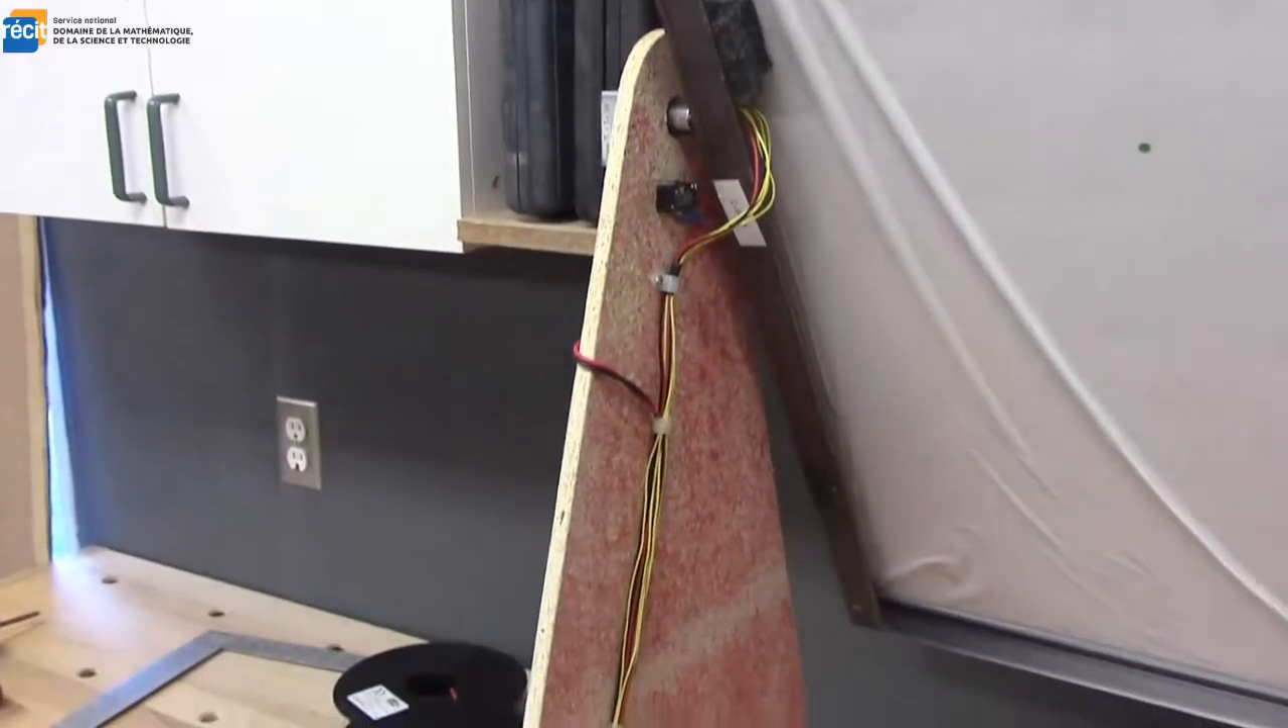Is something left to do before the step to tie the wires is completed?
No.